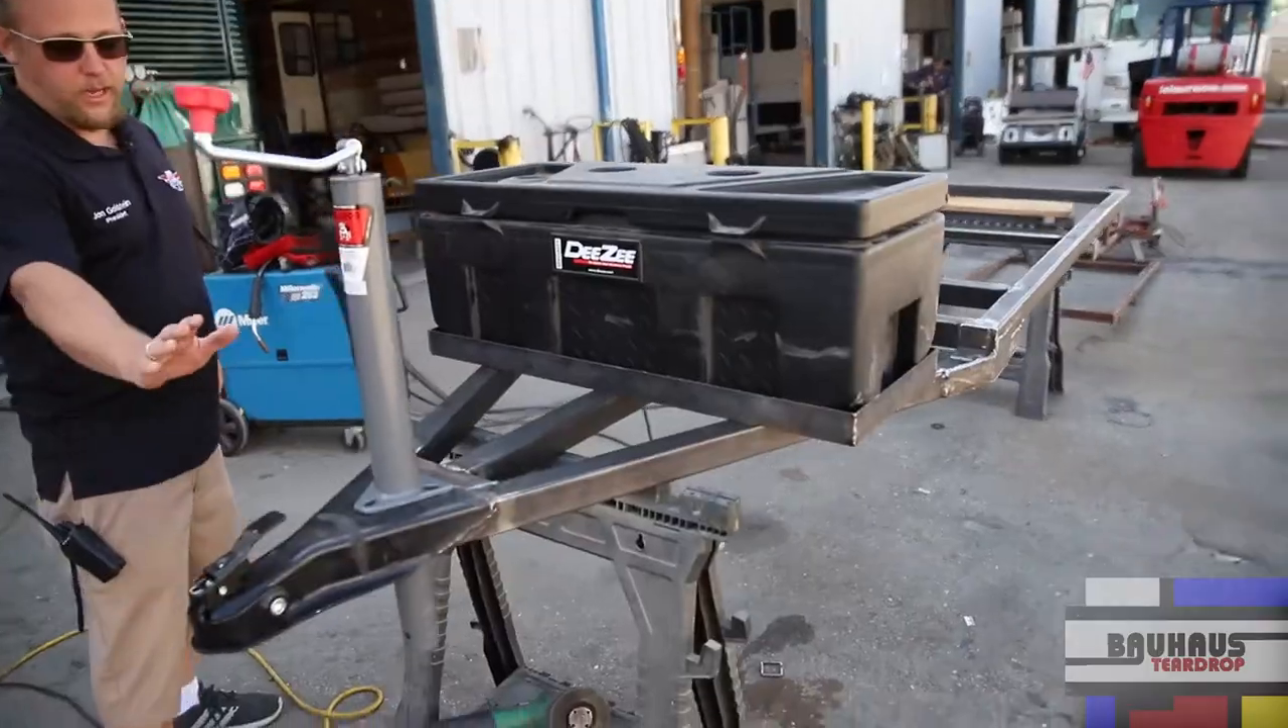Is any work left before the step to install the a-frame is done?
No.